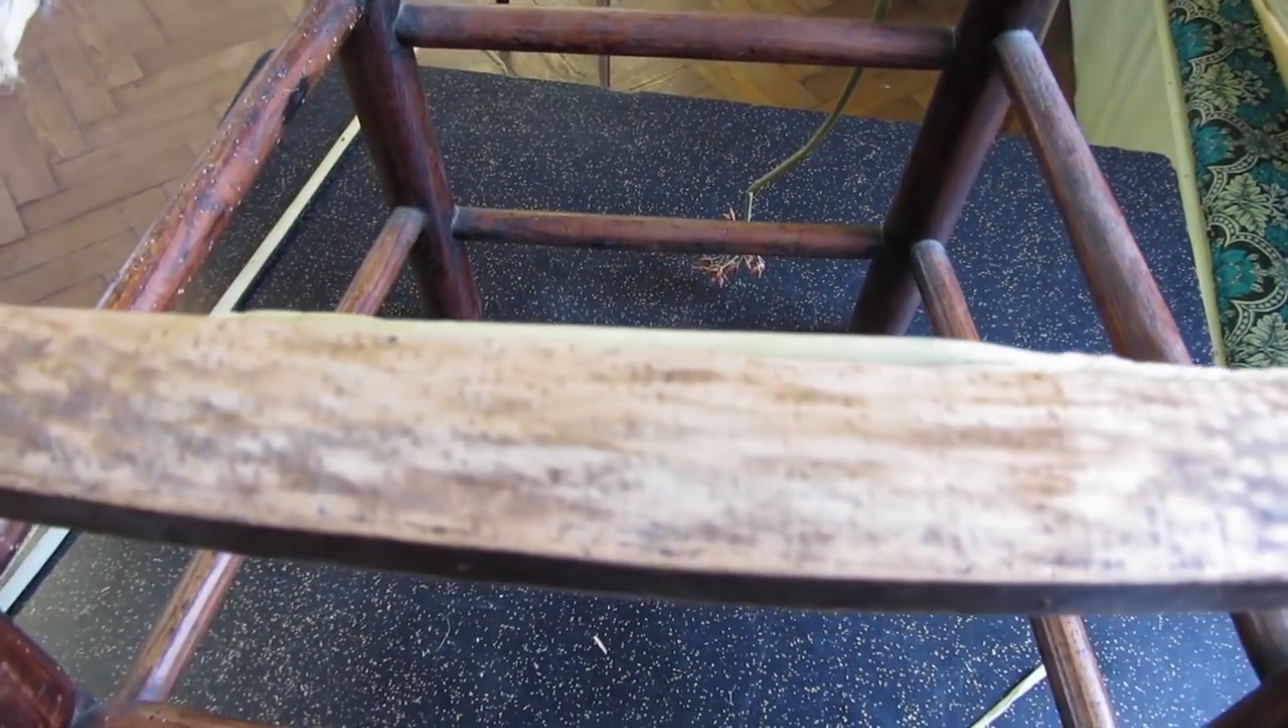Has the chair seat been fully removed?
Yes.